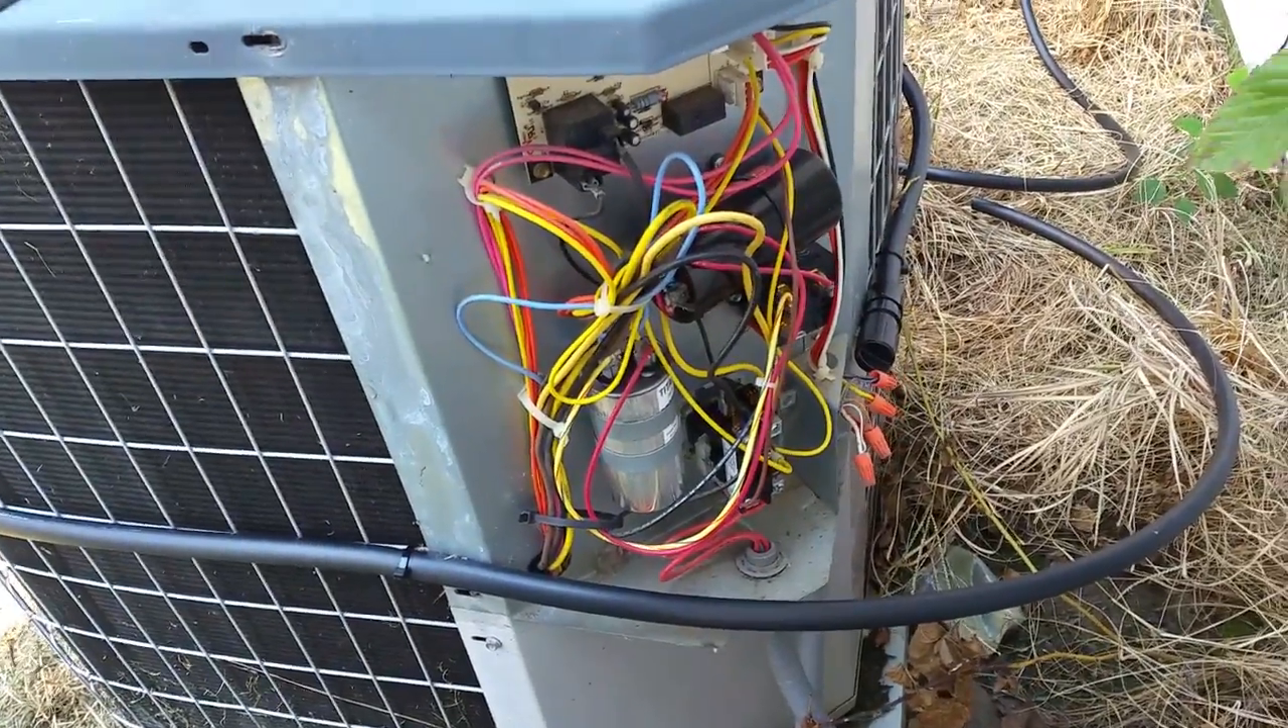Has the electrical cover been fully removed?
Yes.